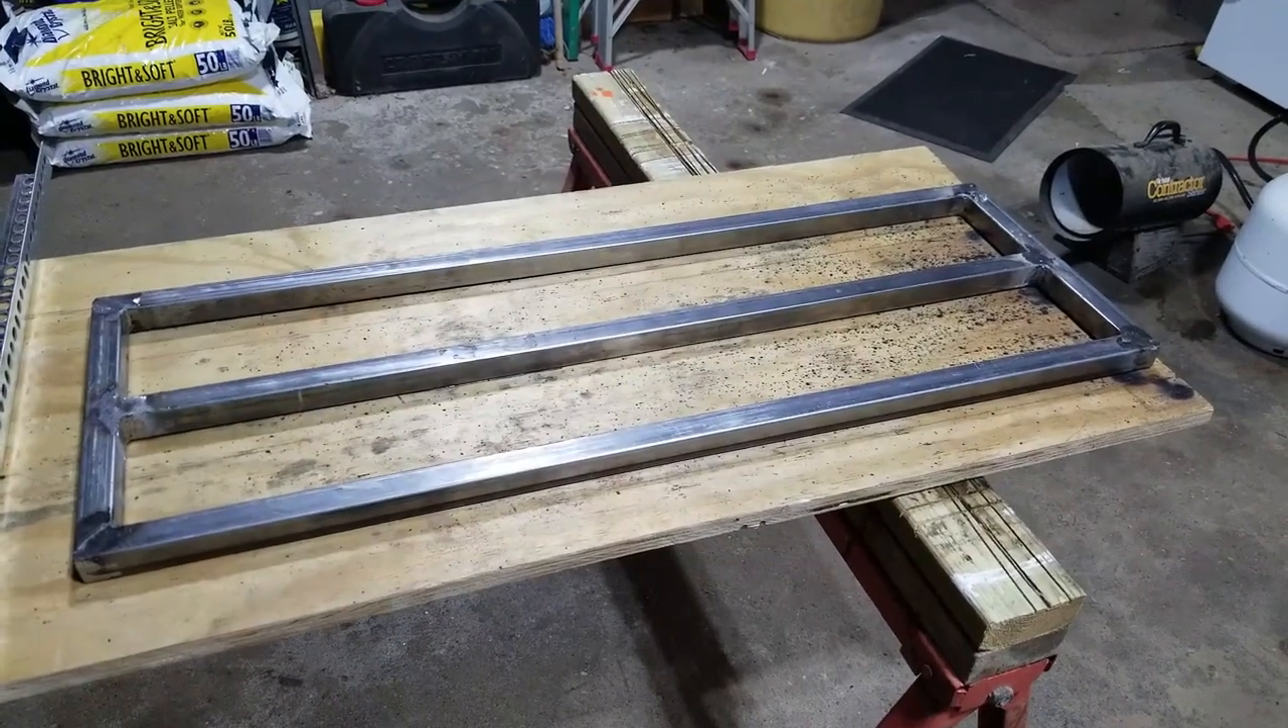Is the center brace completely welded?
Yes.